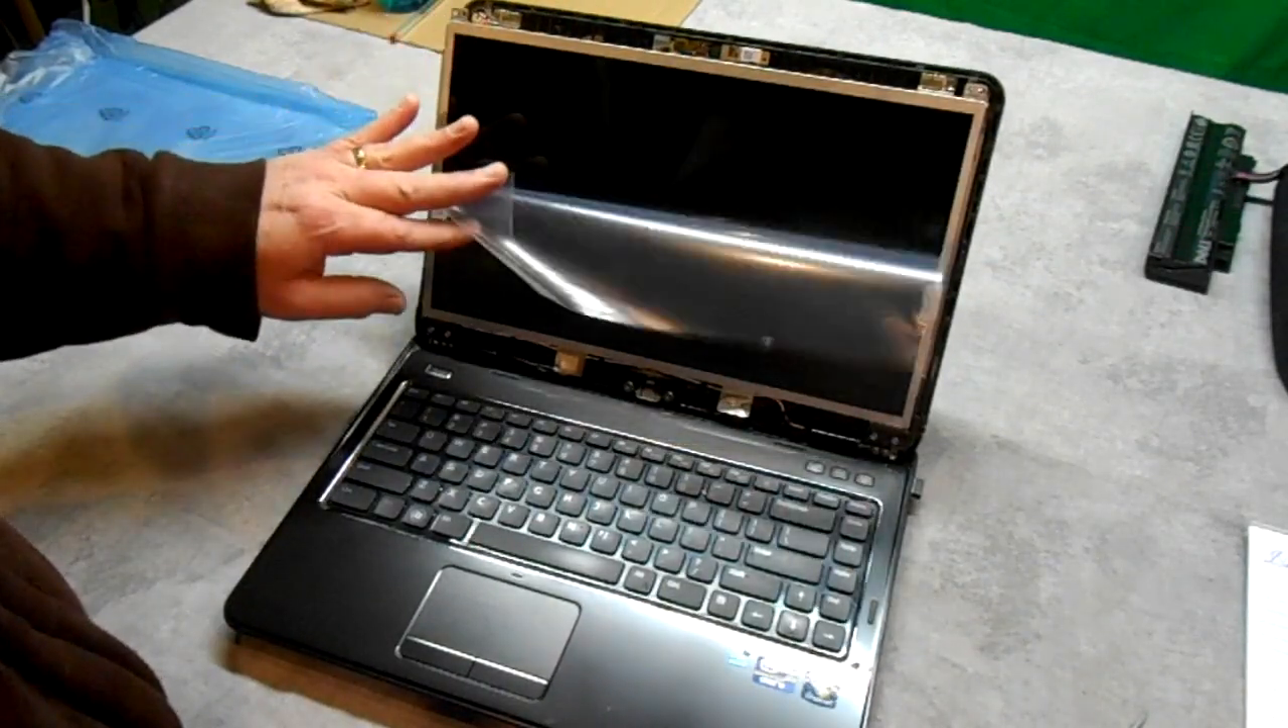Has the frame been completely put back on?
No.